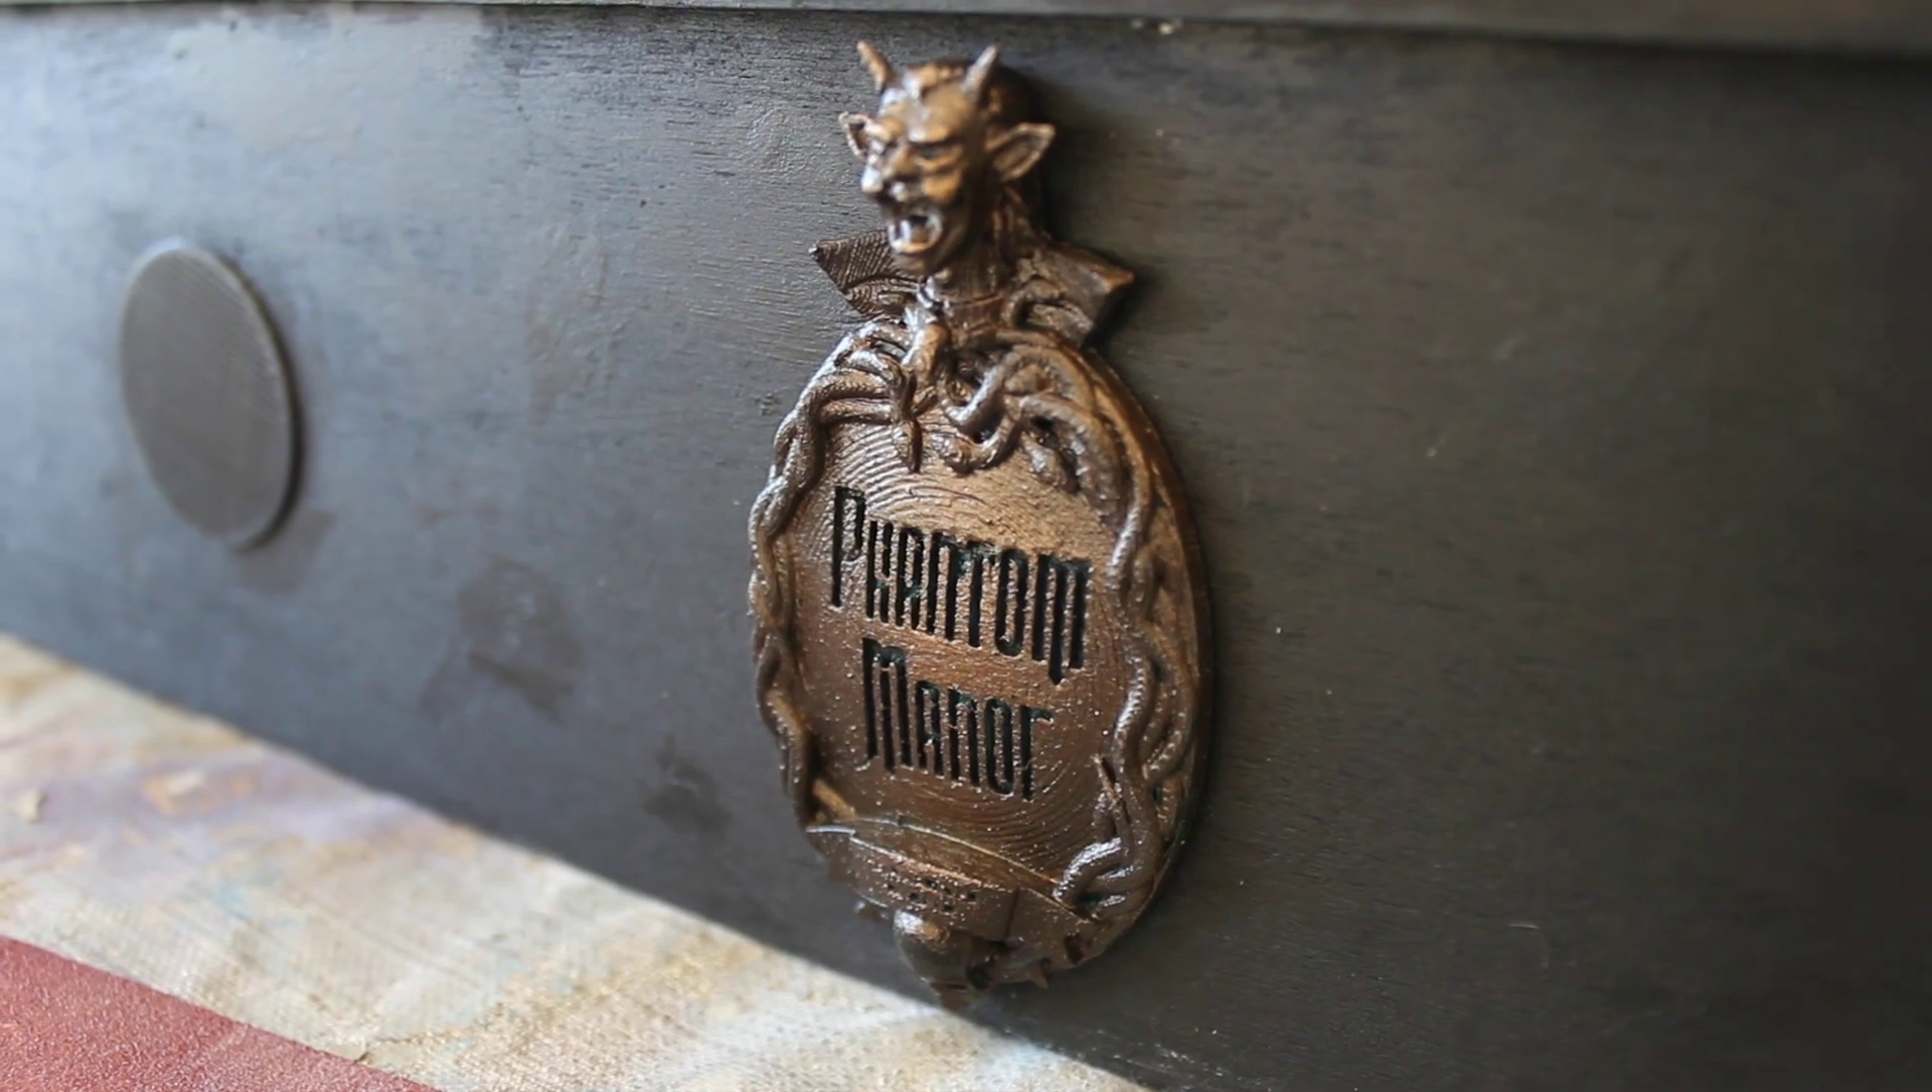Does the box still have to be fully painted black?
No.